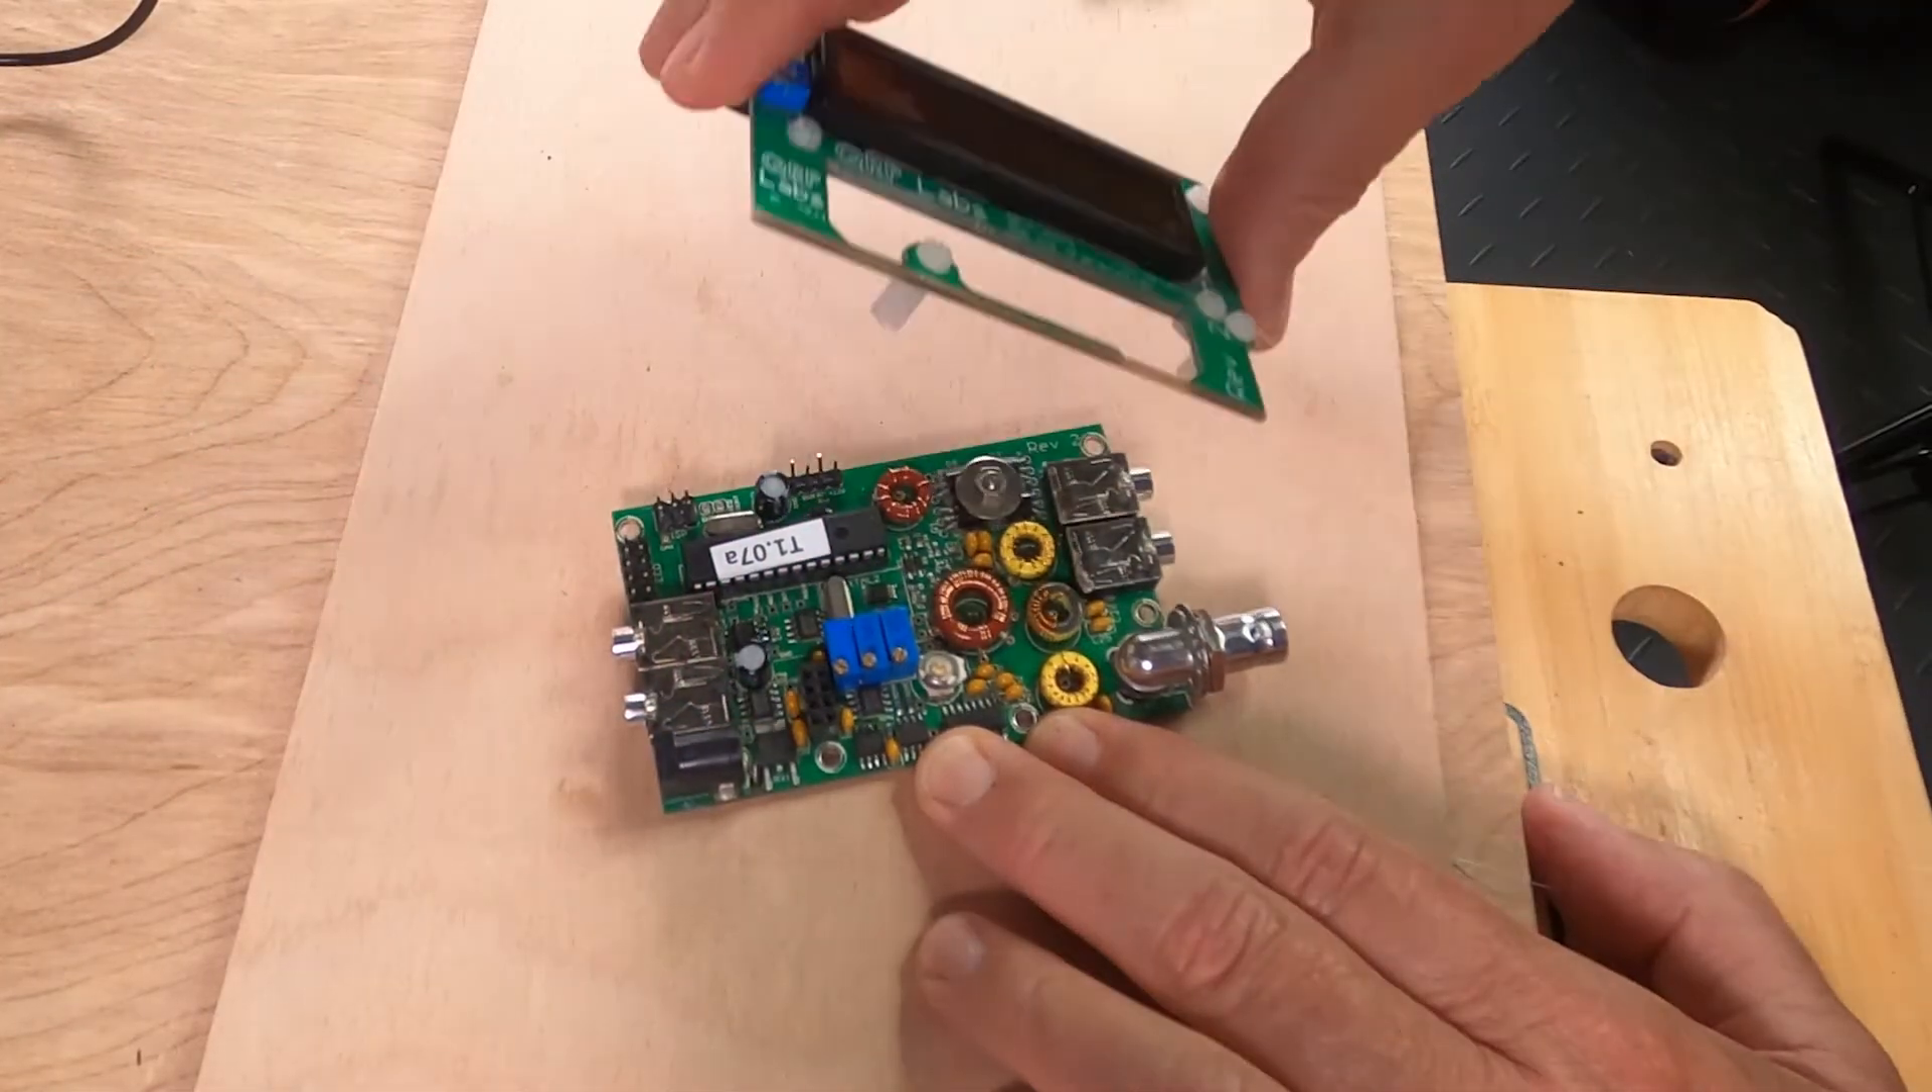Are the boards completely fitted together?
No.